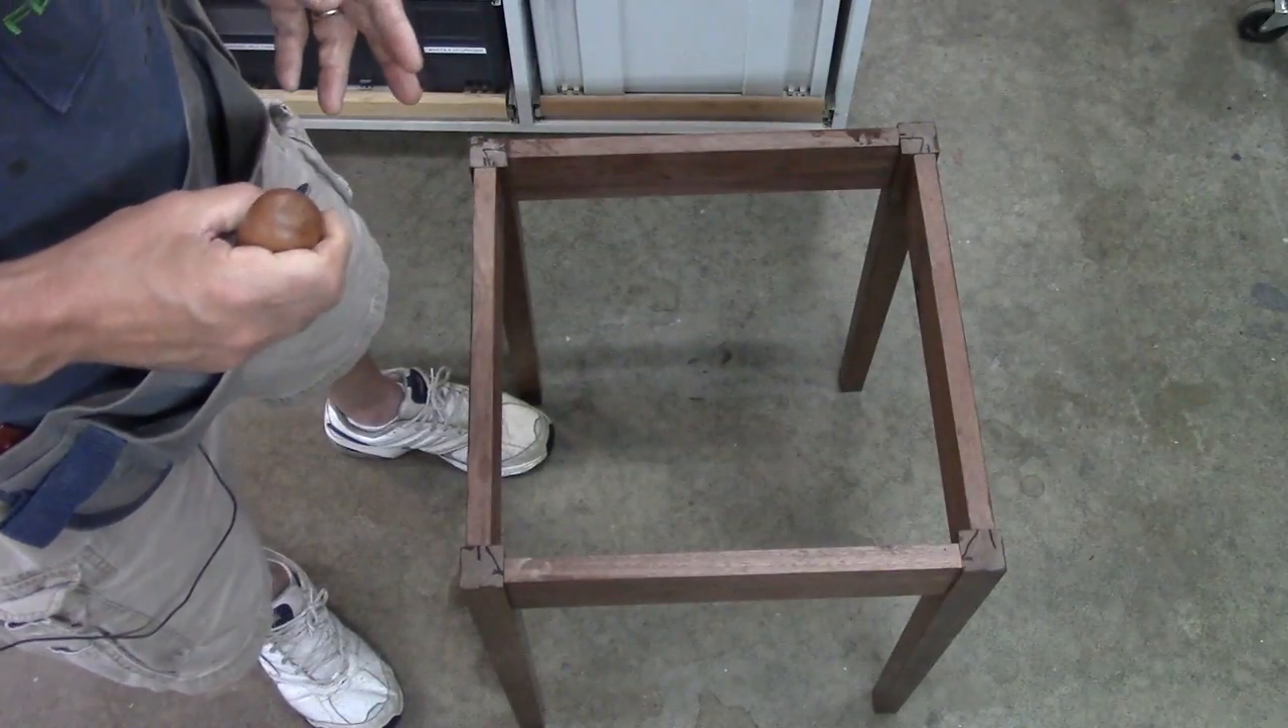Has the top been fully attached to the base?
No.